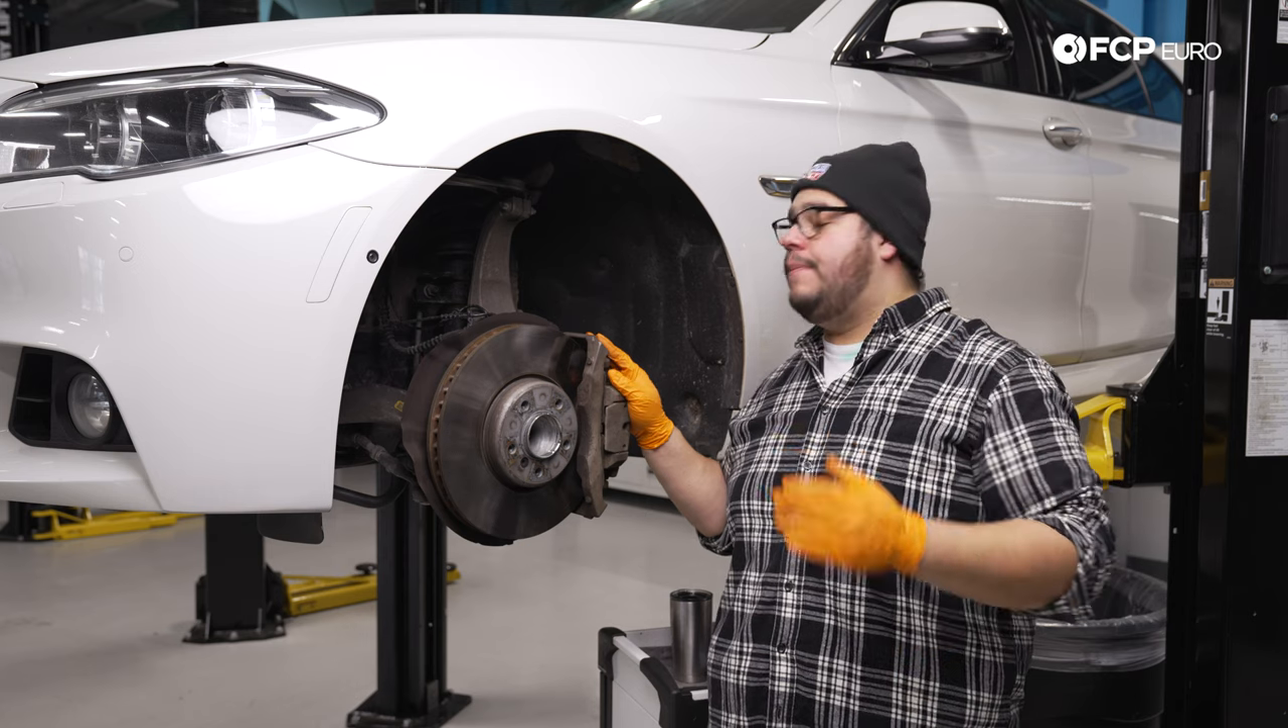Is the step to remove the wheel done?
Yes.